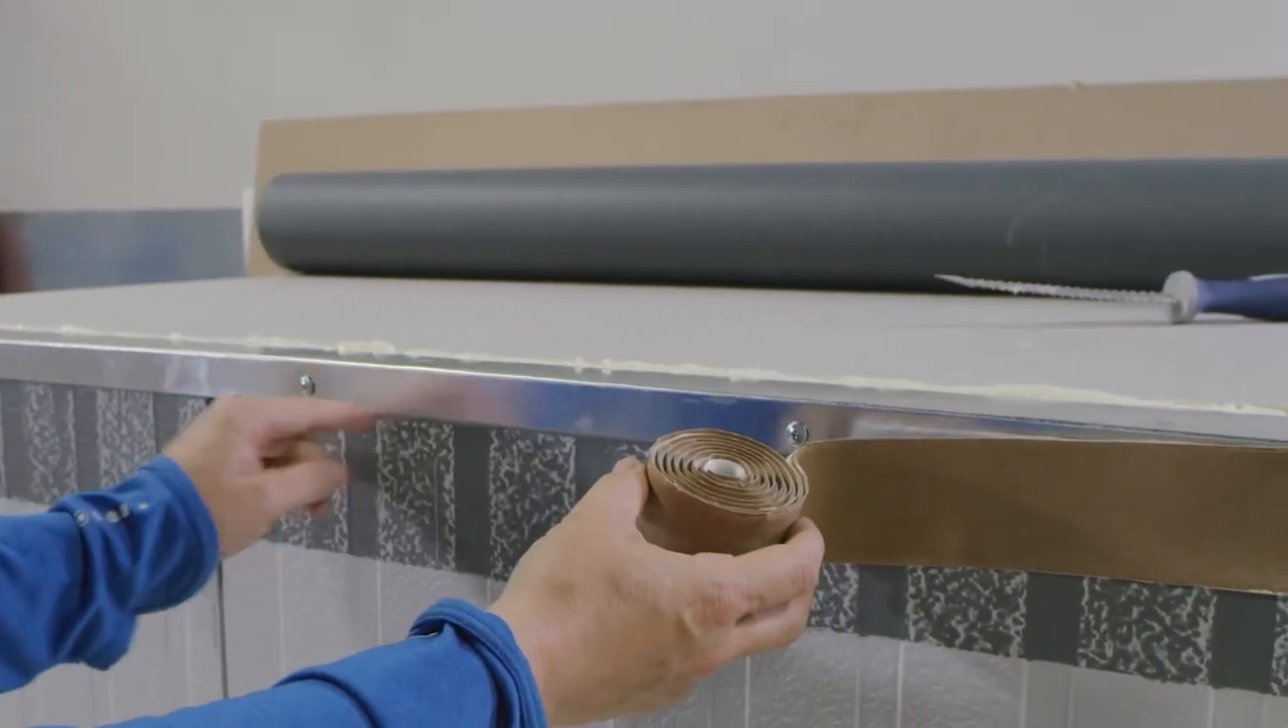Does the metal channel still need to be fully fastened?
No.